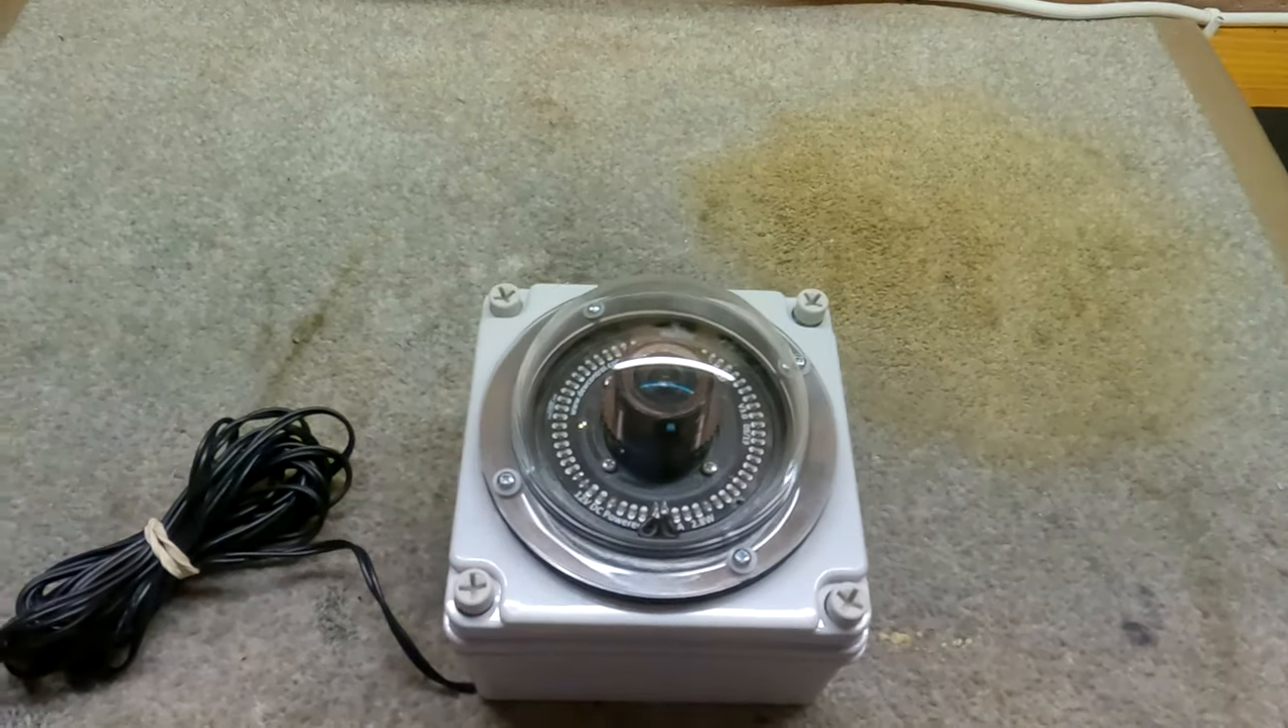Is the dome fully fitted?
Yes.